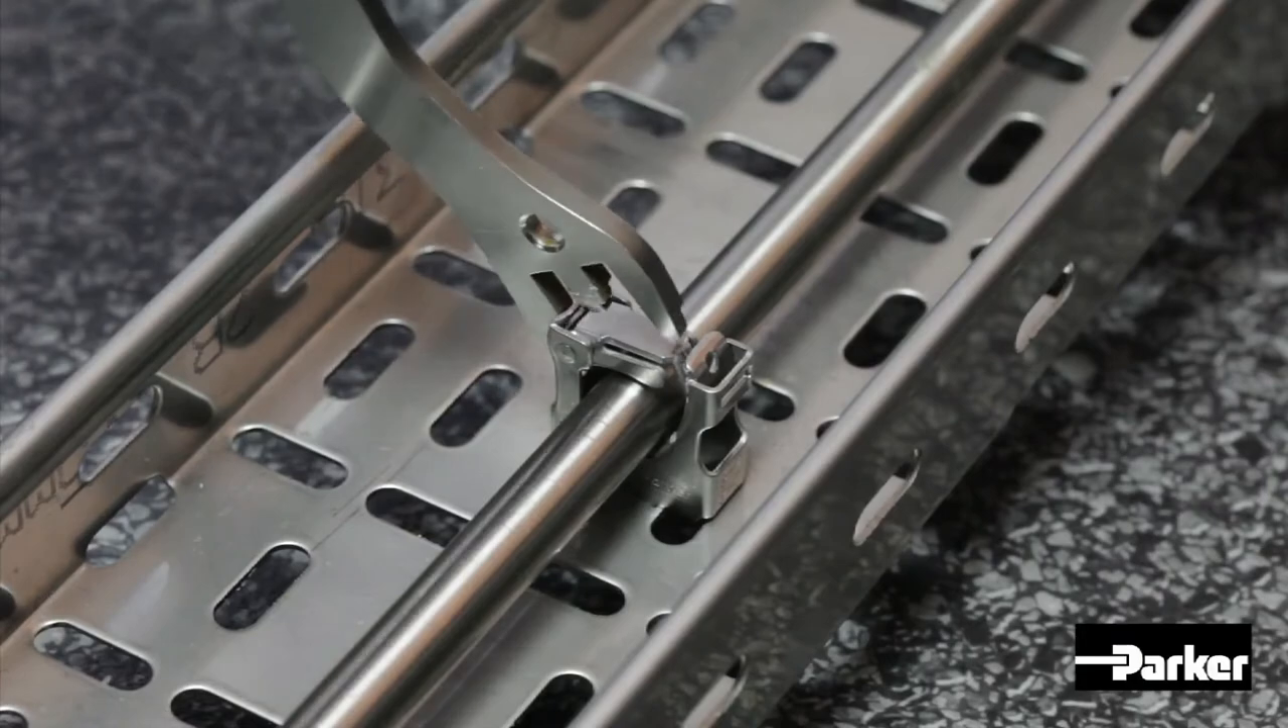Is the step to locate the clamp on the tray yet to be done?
No.